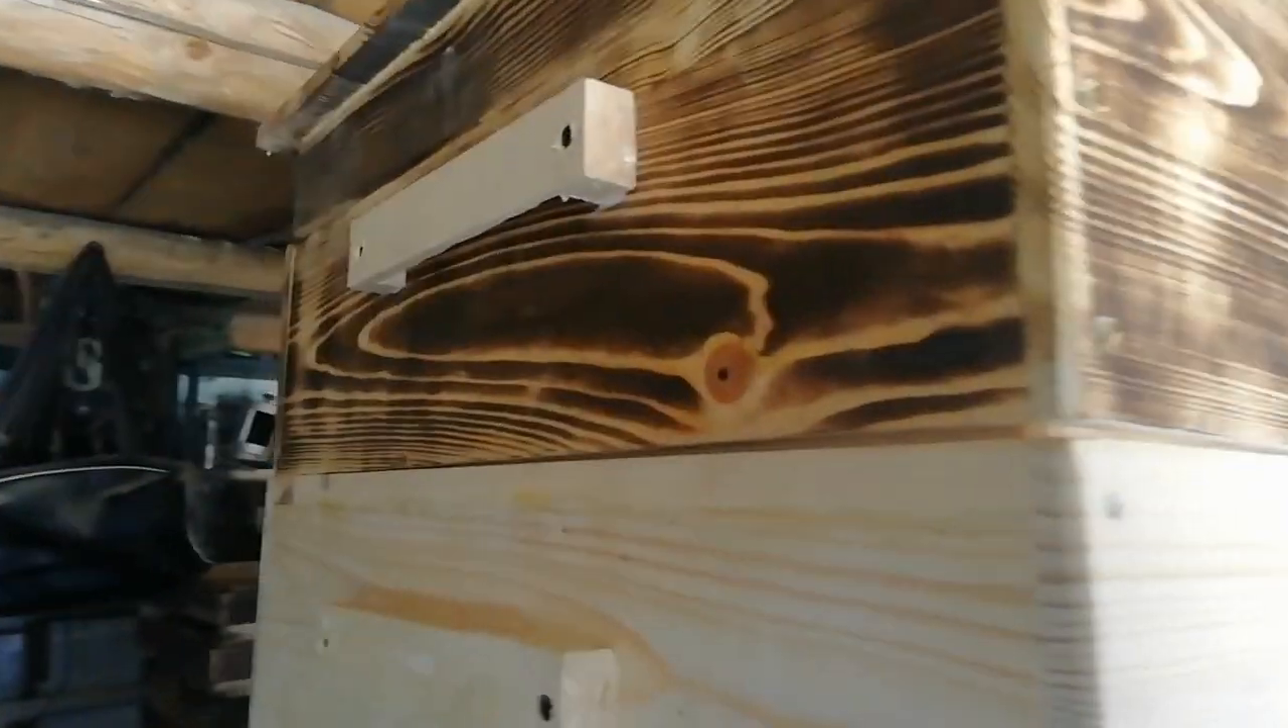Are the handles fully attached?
Yes.